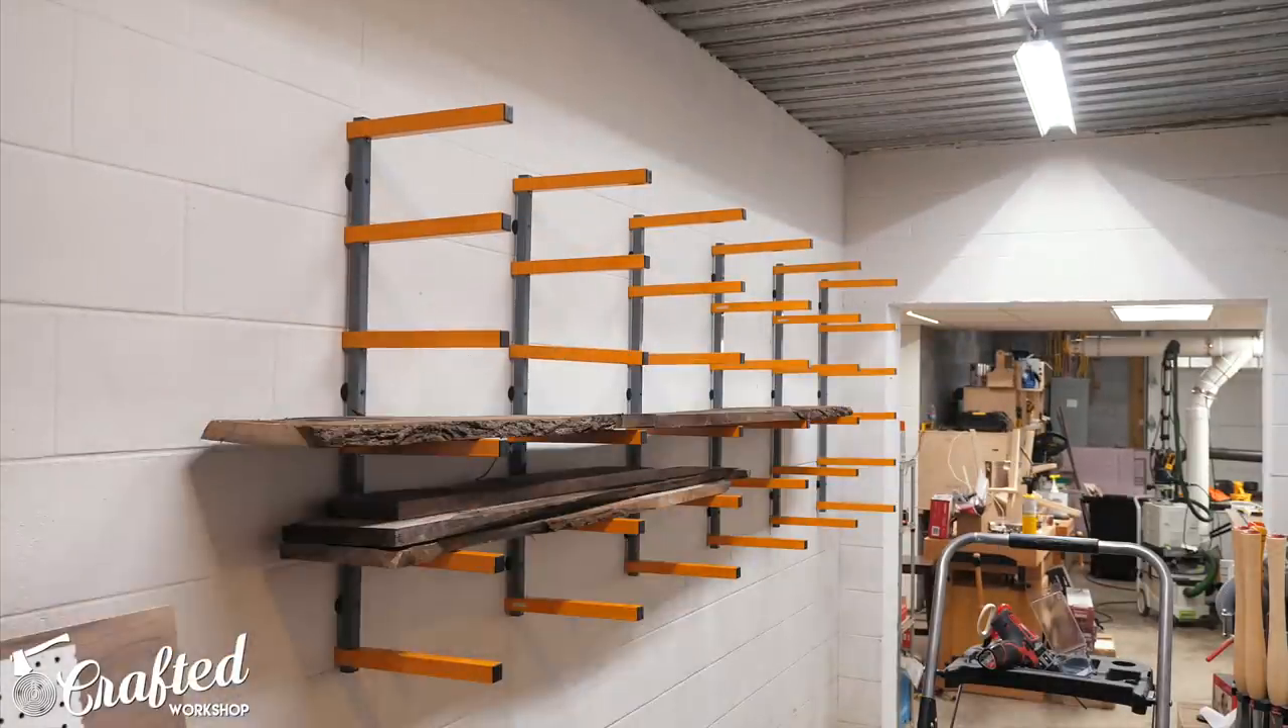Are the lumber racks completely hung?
Yes.